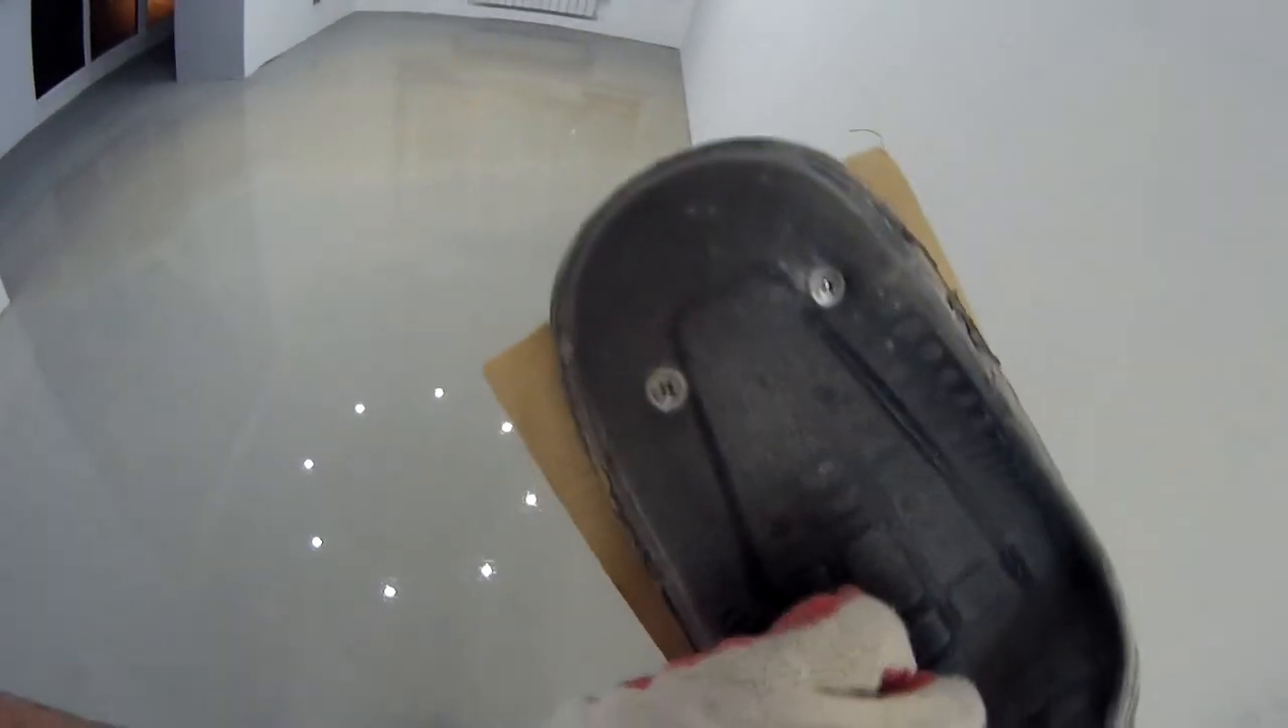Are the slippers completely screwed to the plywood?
Yes.